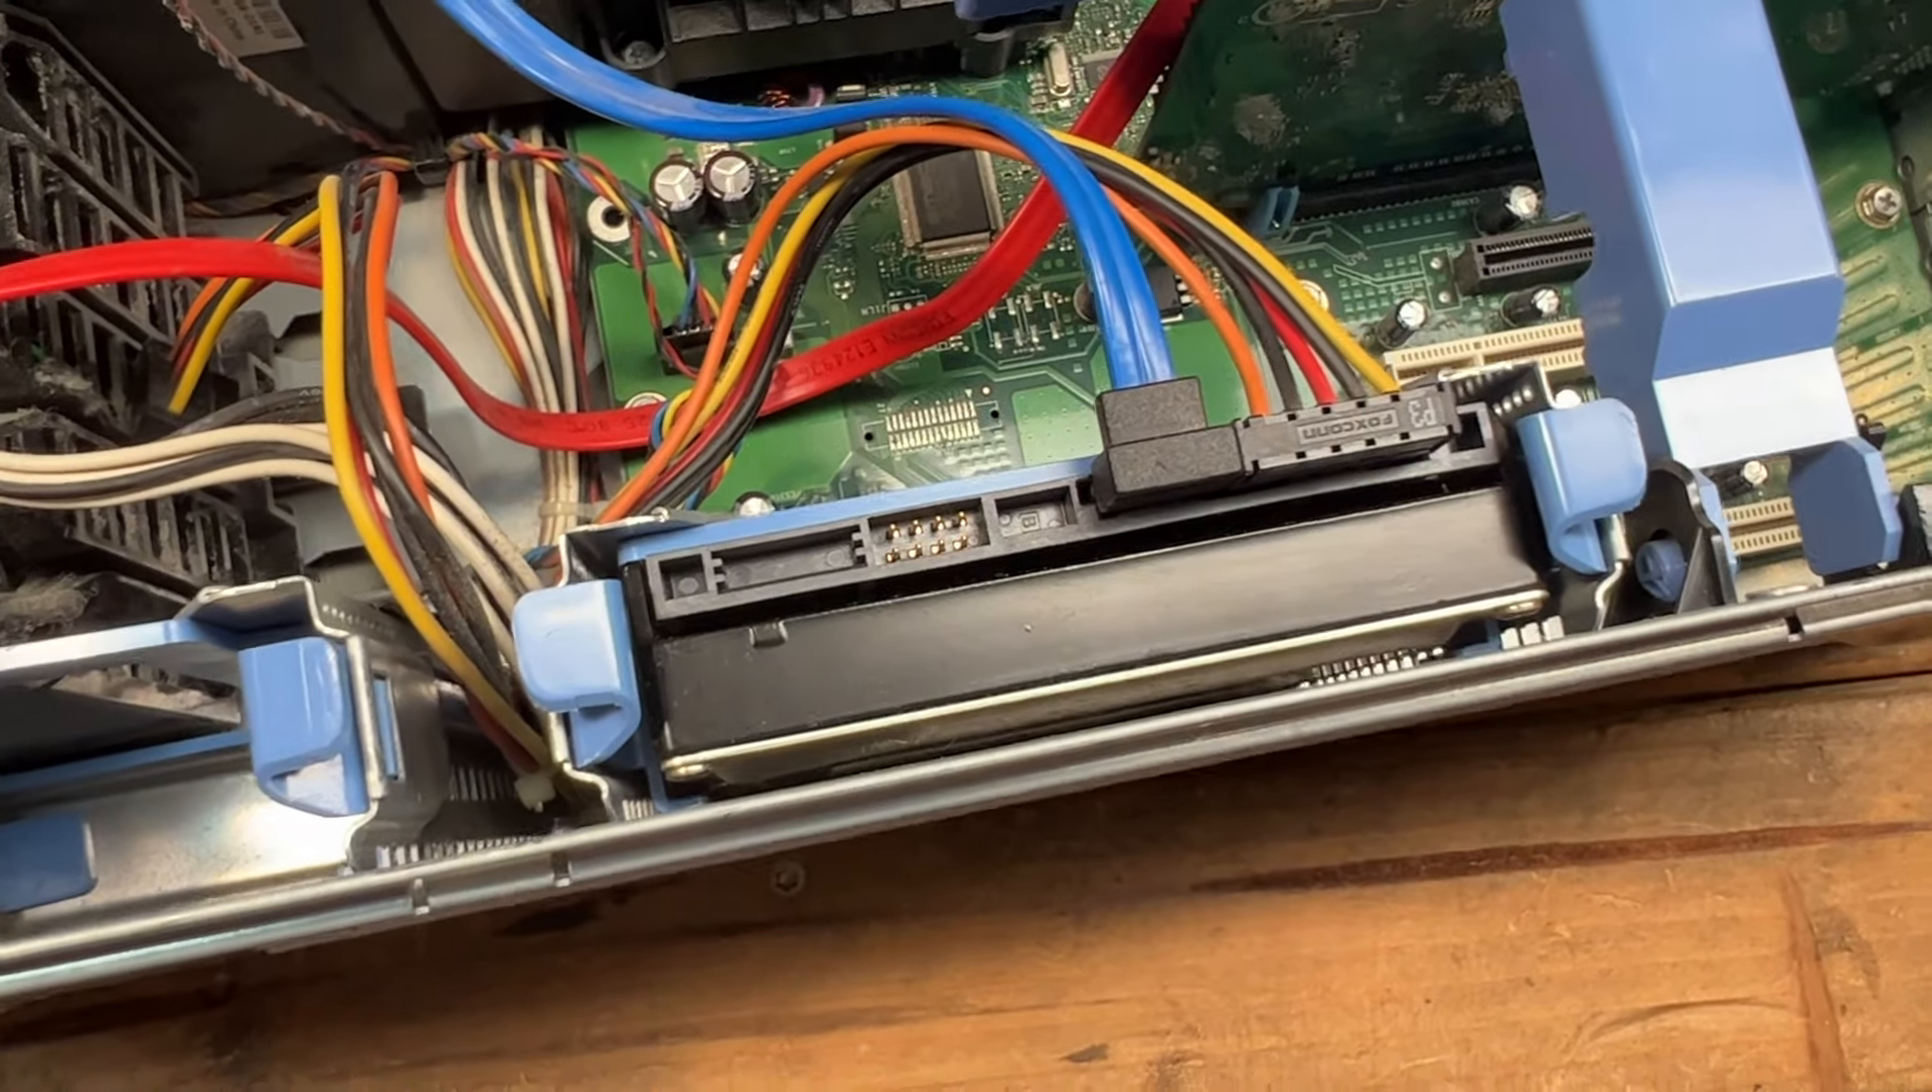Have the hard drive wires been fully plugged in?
Yes.